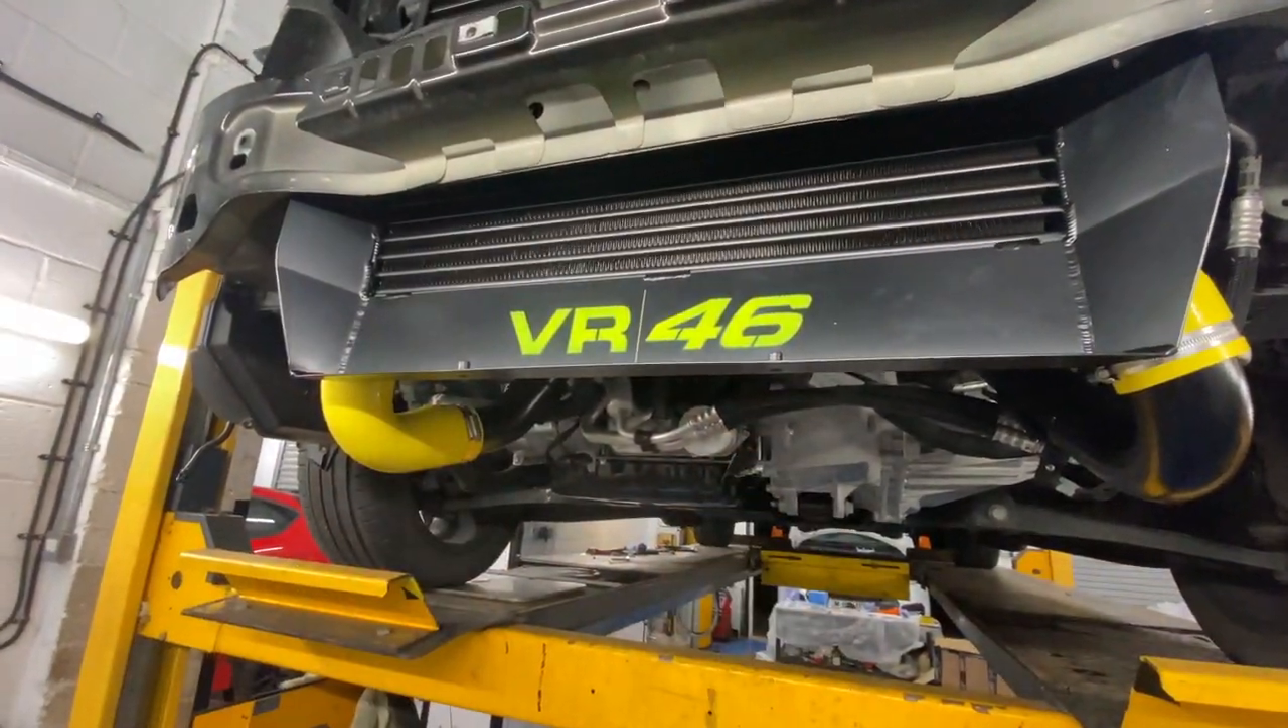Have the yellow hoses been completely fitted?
Yes.